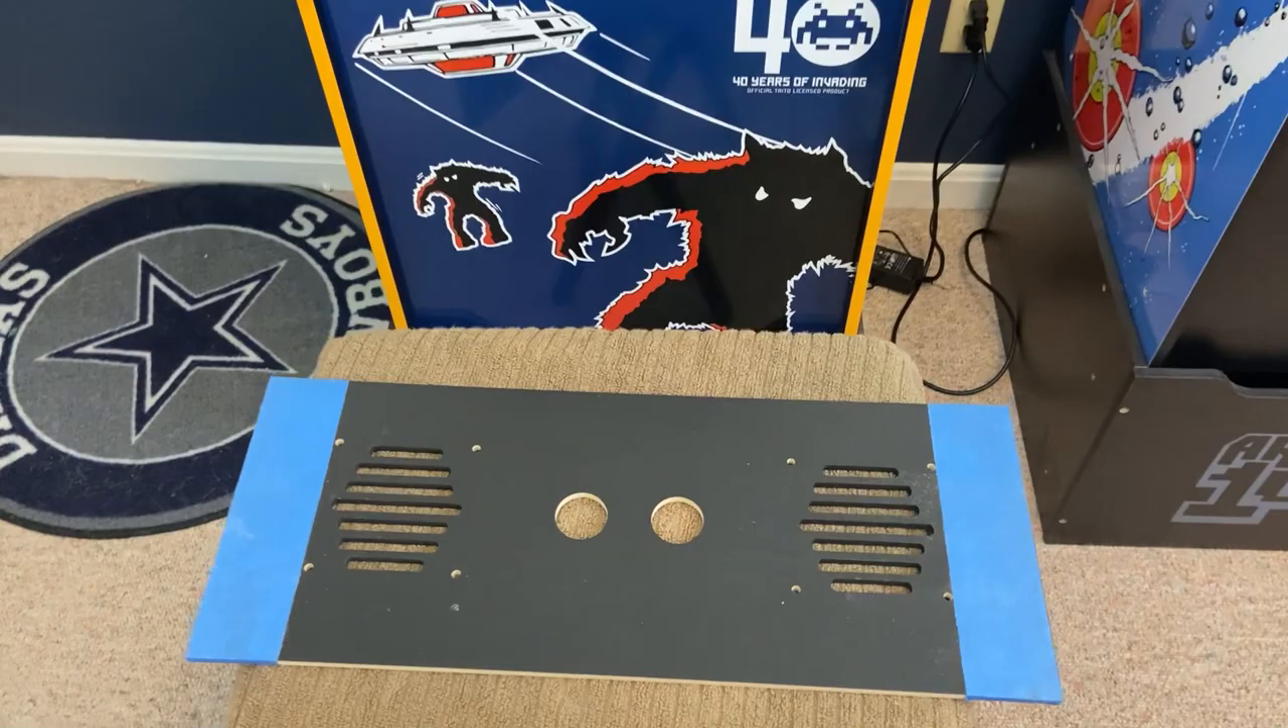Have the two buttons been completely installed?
No.